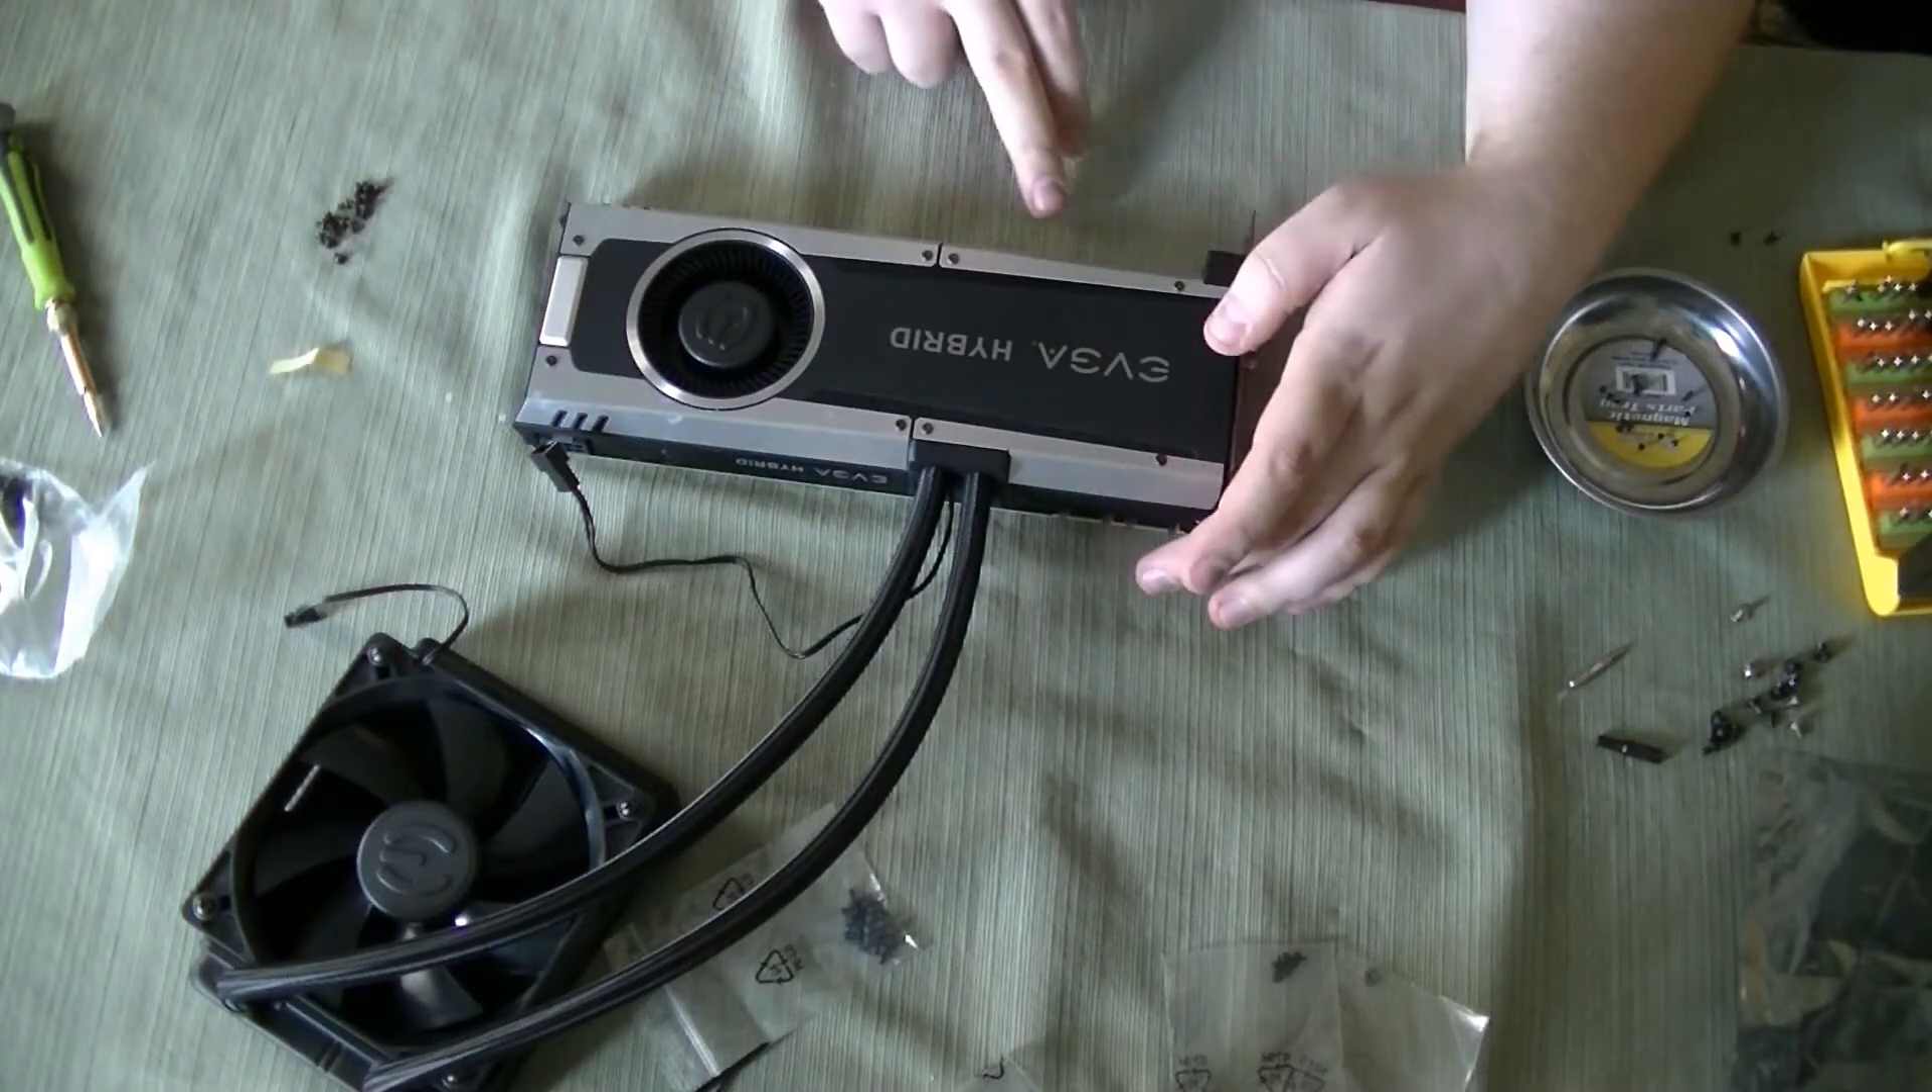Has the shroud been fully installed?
Yes.